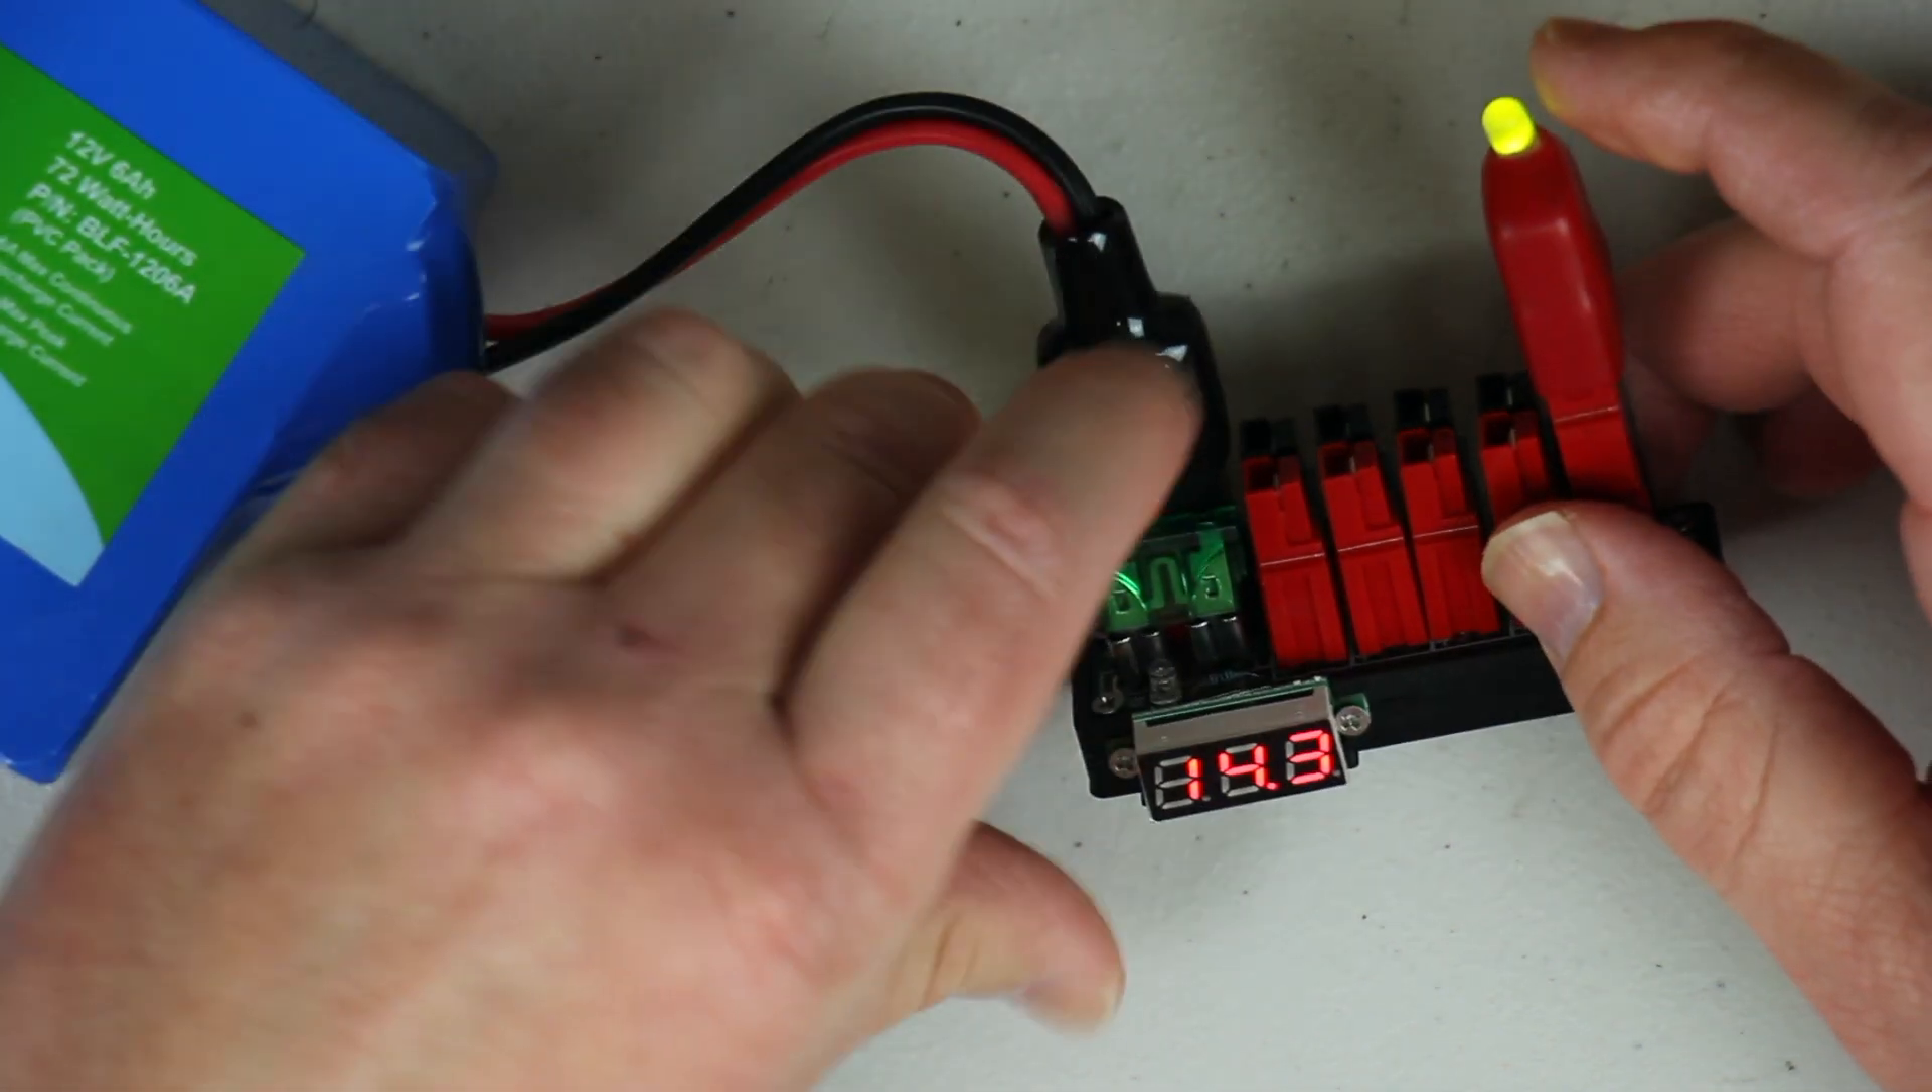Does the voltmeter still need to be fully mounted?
No.